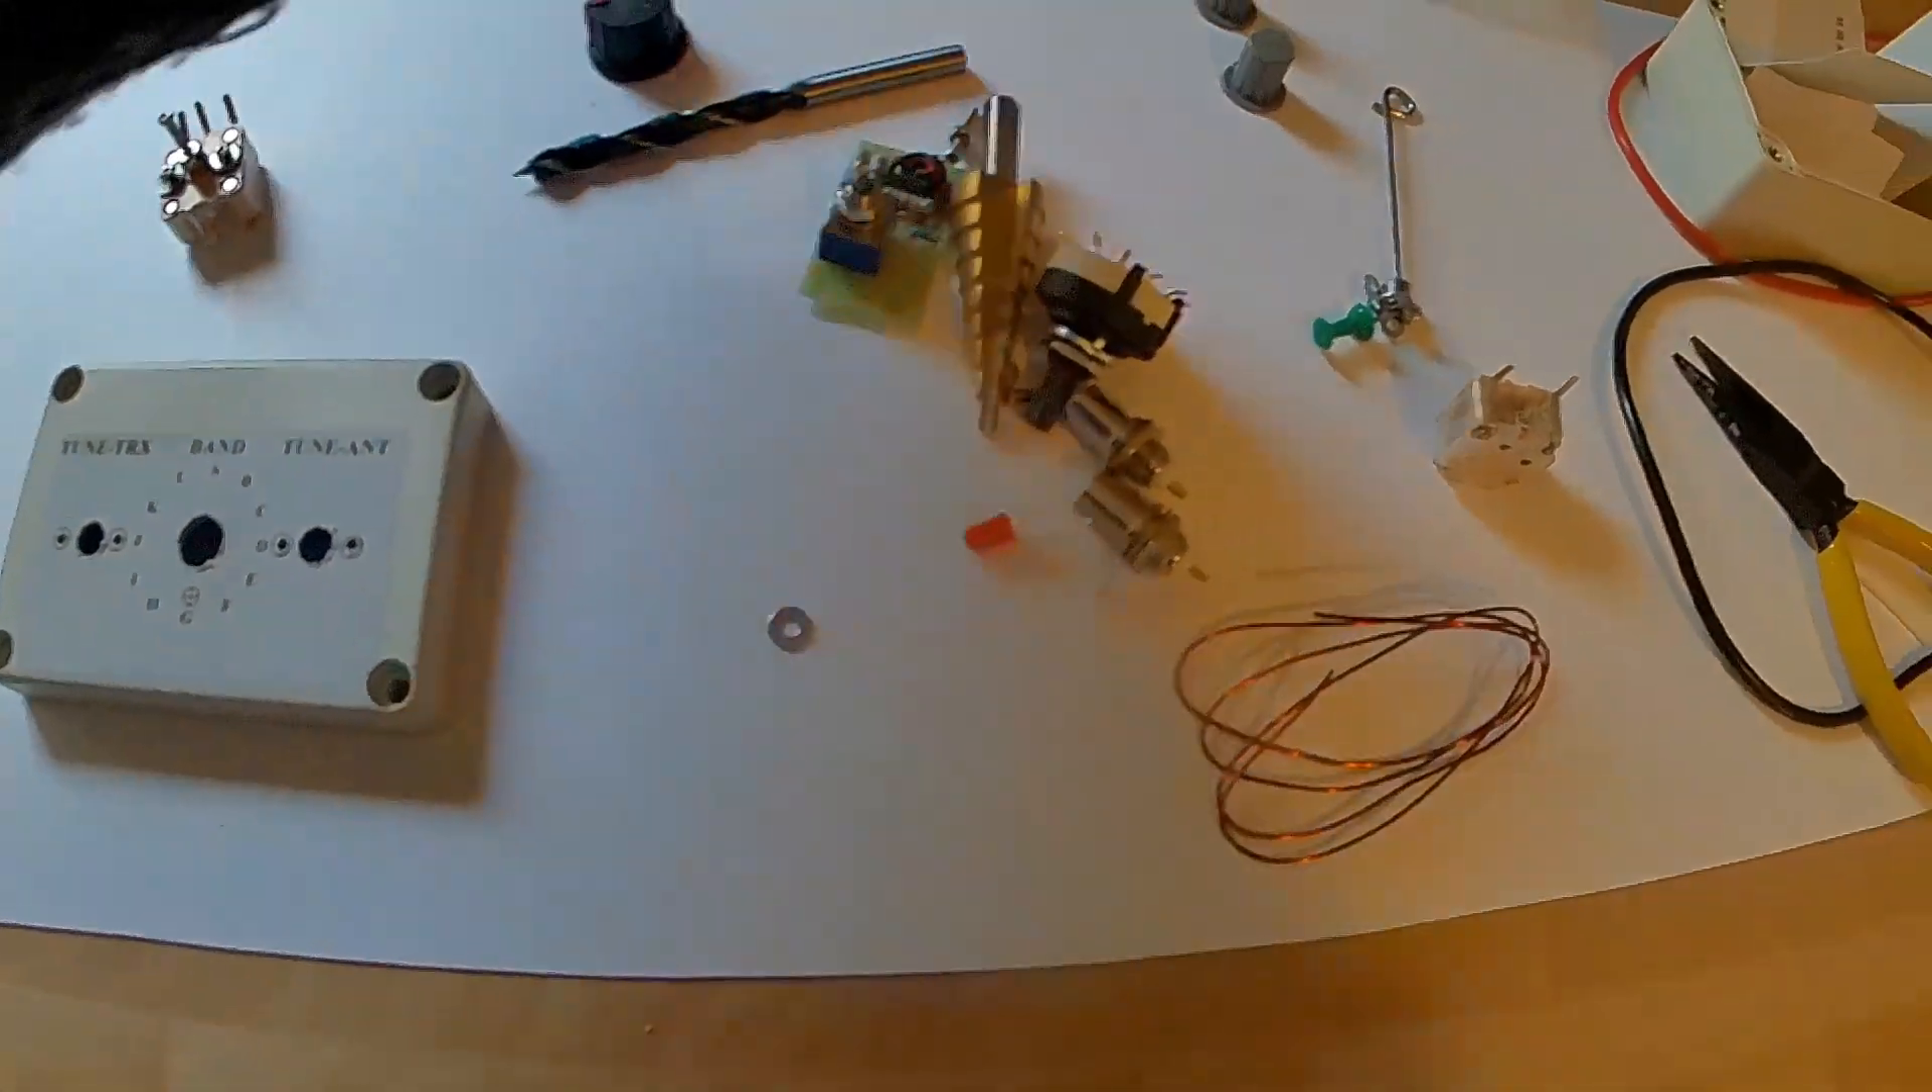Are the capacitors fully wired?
No.